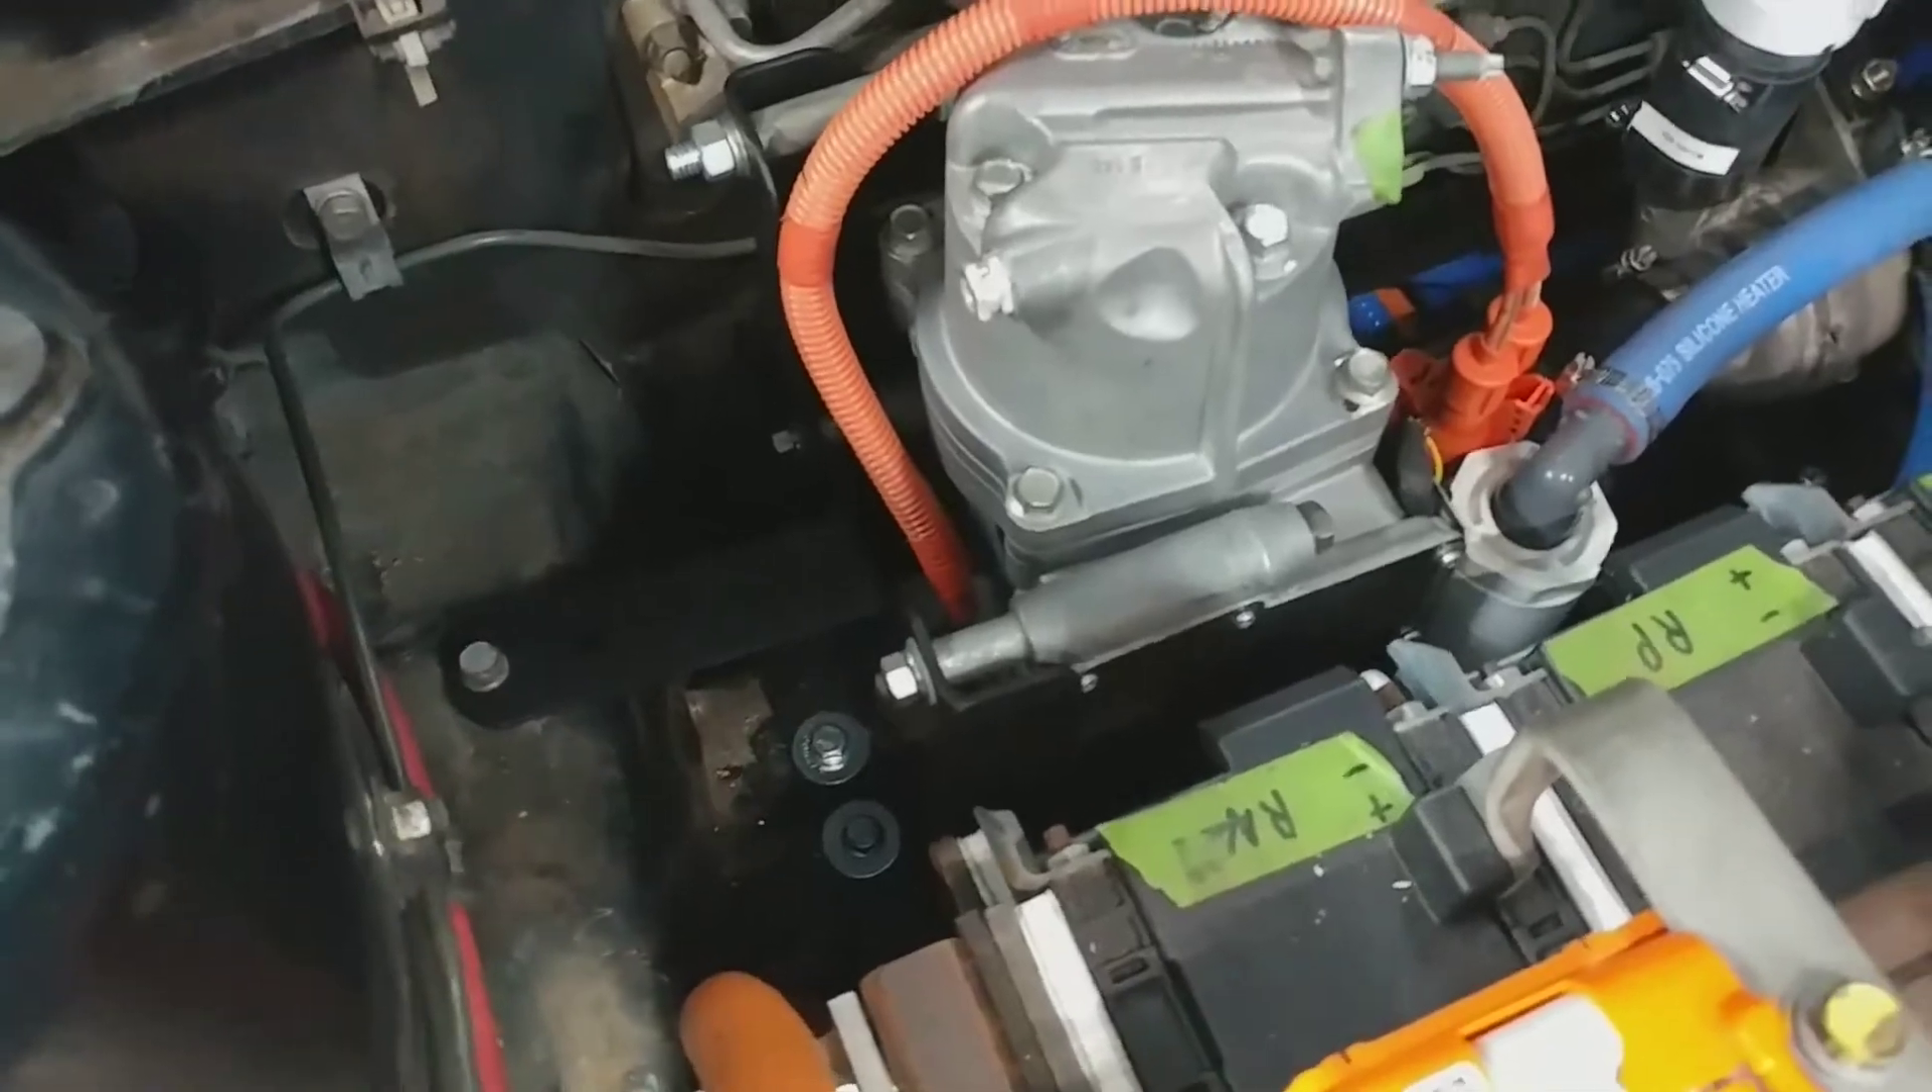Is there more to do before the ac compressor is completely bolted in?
No.